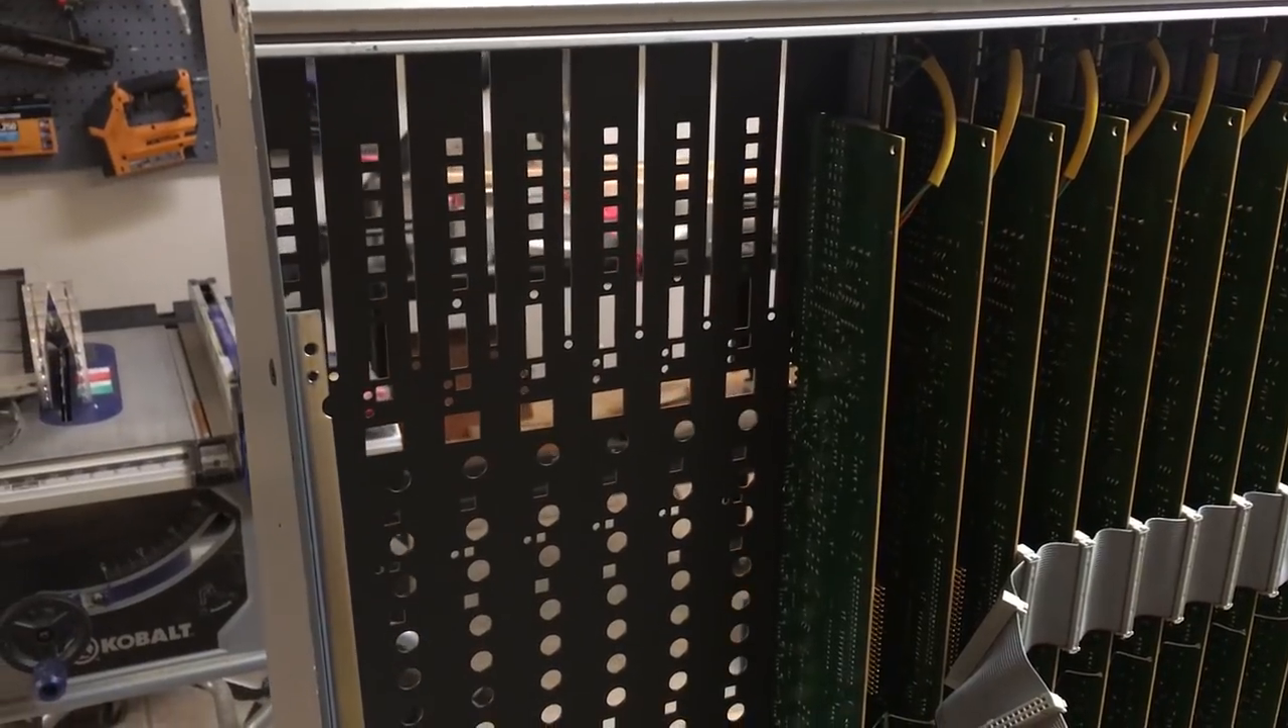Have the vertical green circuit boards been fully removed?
No.